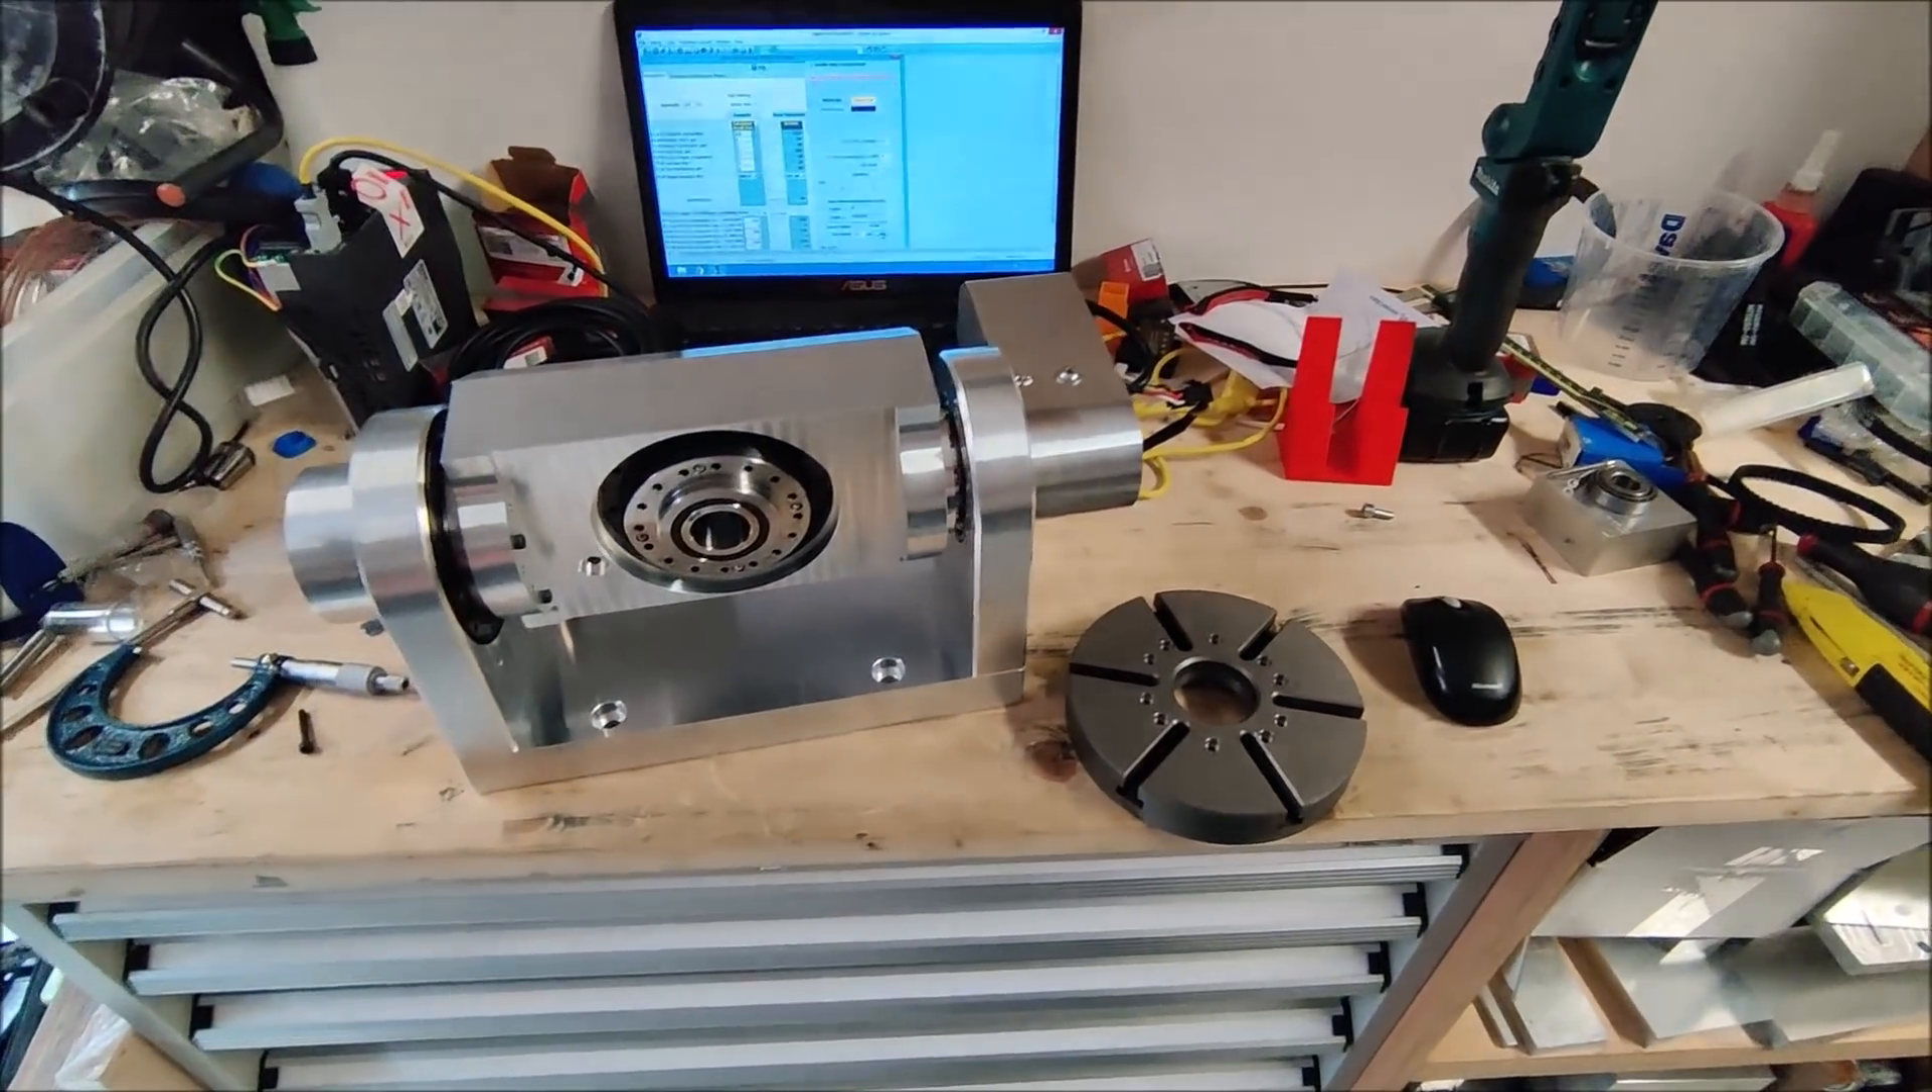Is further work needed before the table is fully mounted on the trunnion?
Yes.